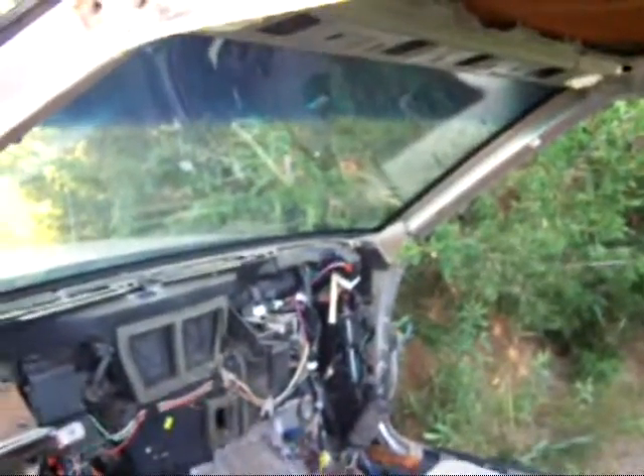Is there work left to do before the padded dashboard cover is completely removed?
No.